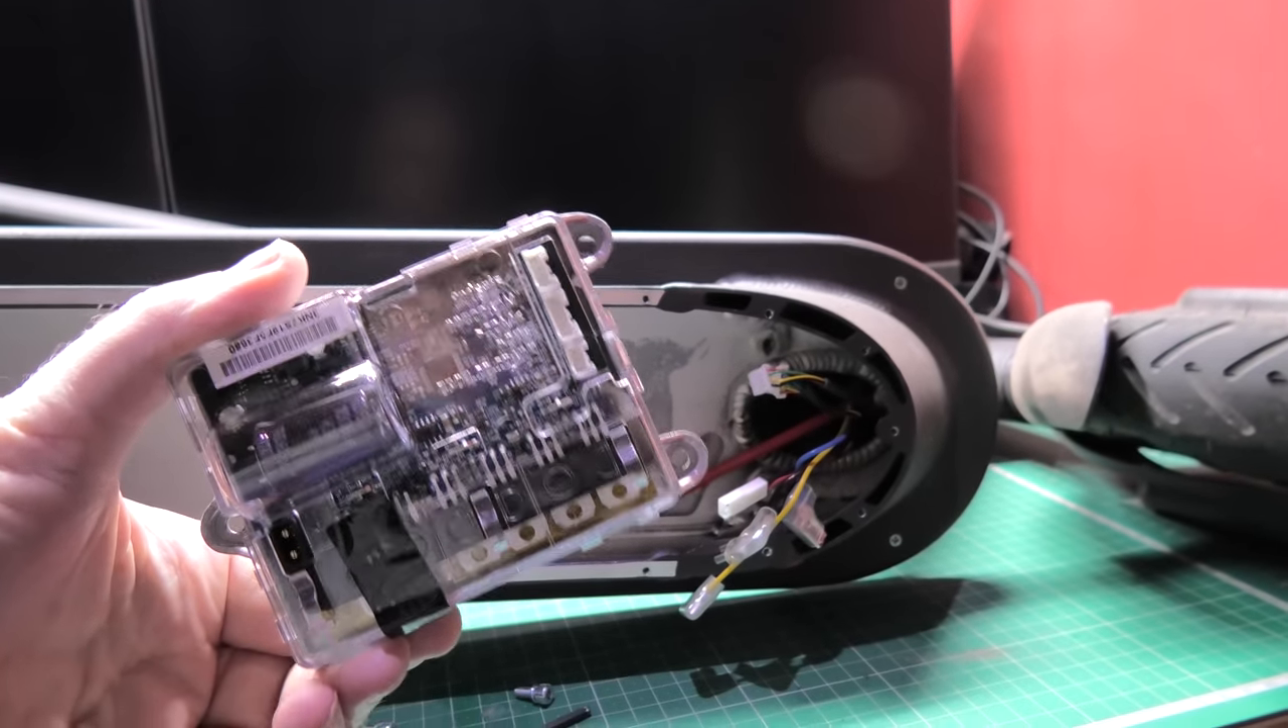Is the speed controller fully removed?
Yes.